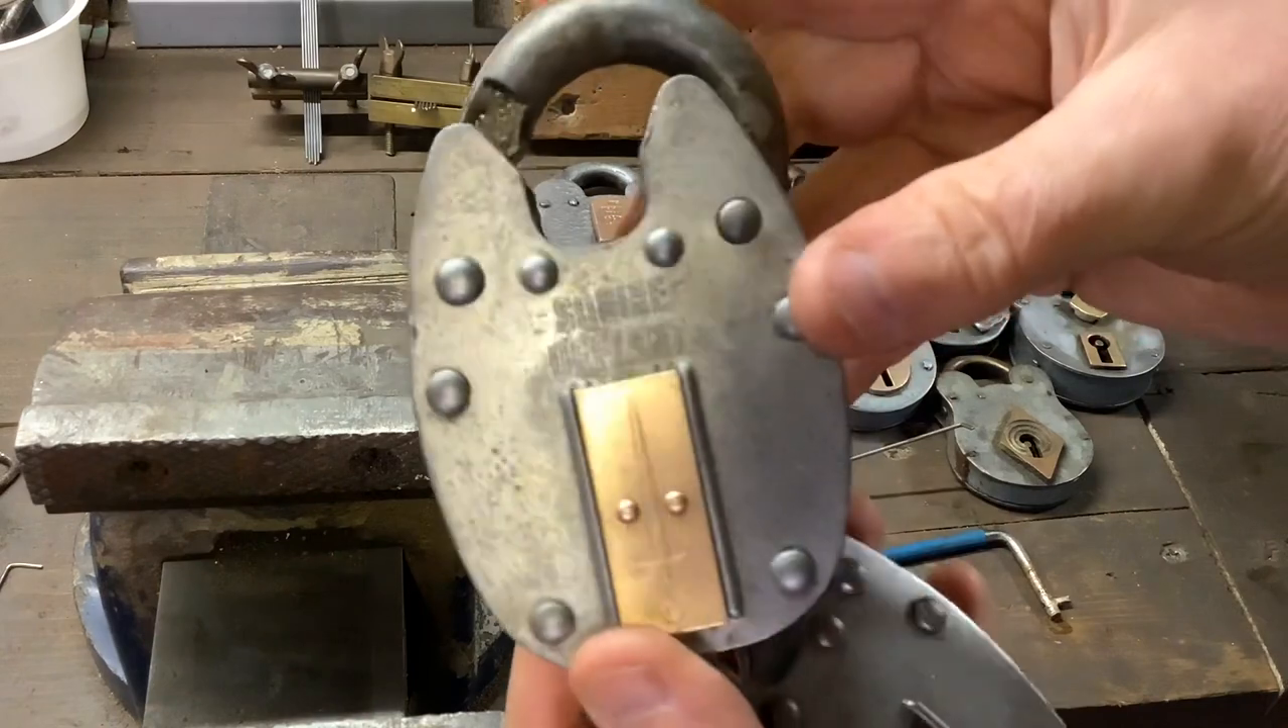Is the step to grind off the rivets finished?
No.